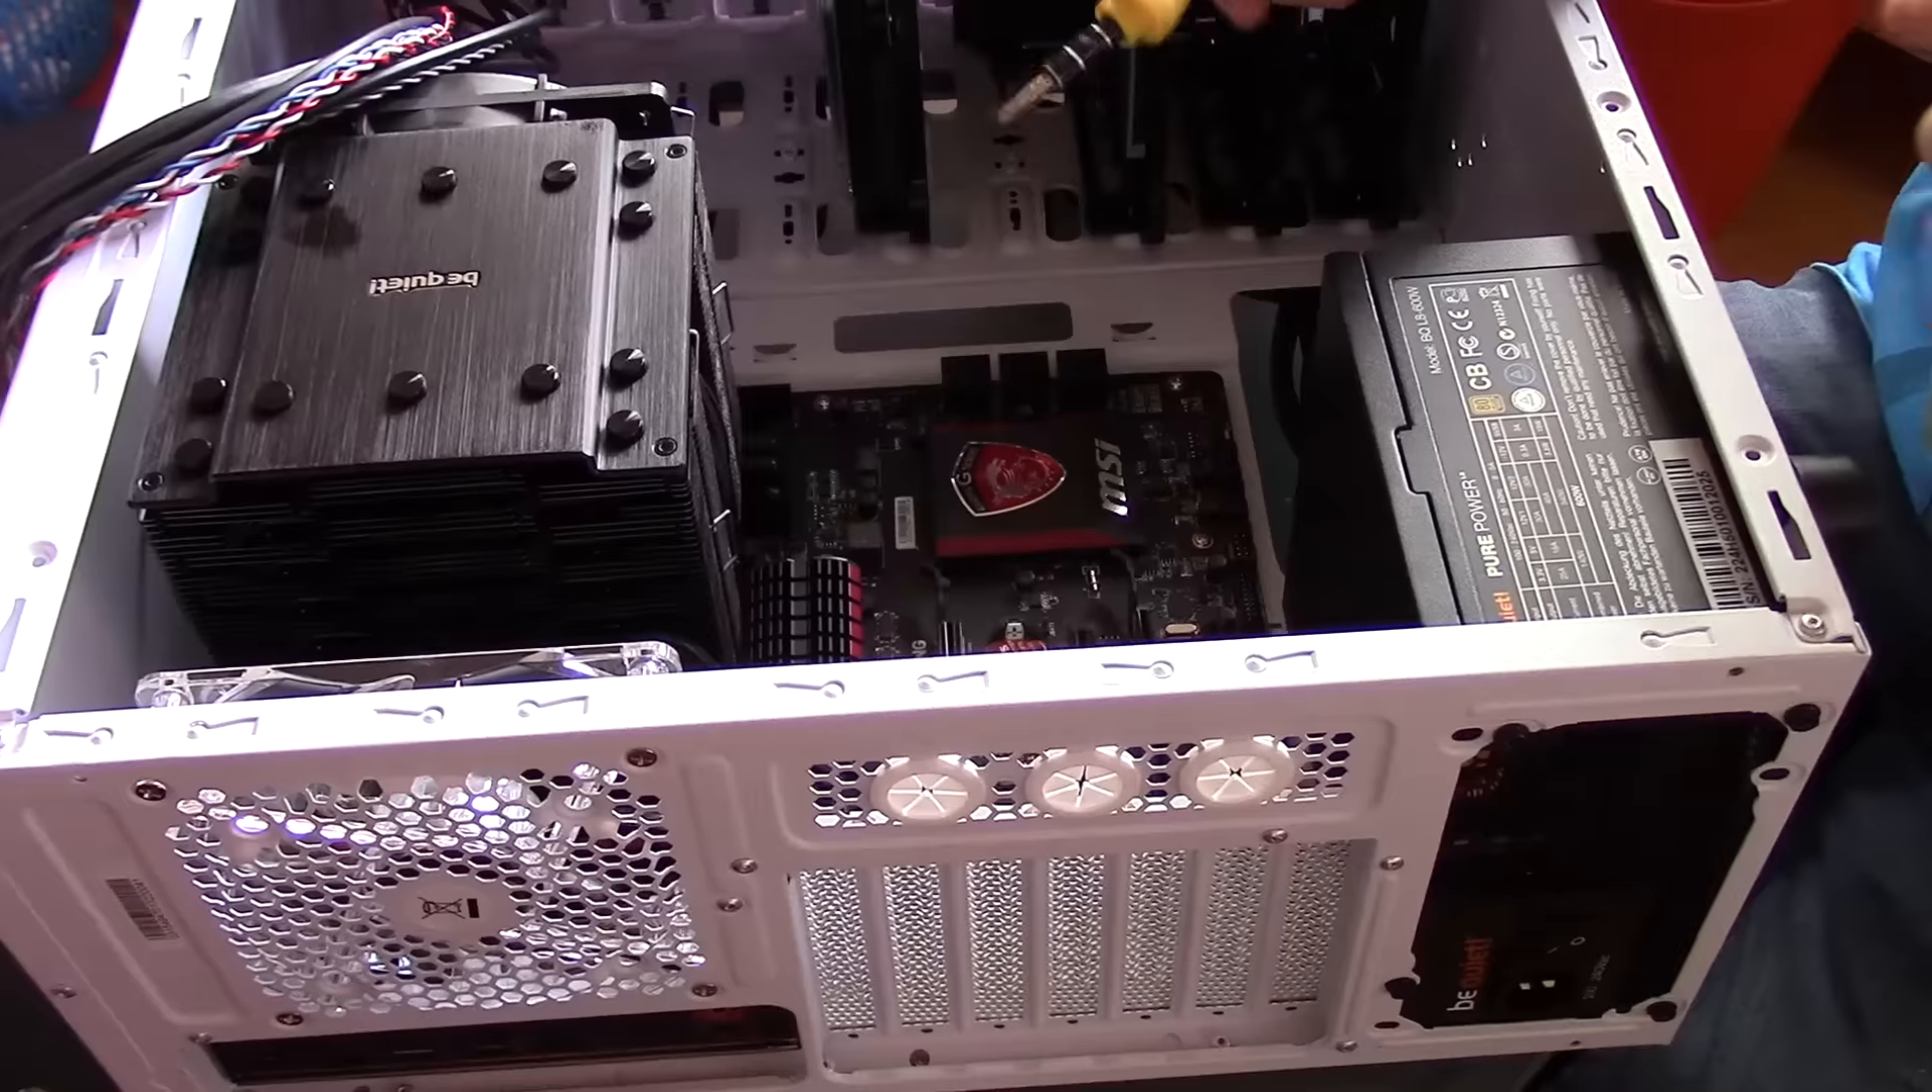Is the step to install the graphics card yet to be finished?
Yes.